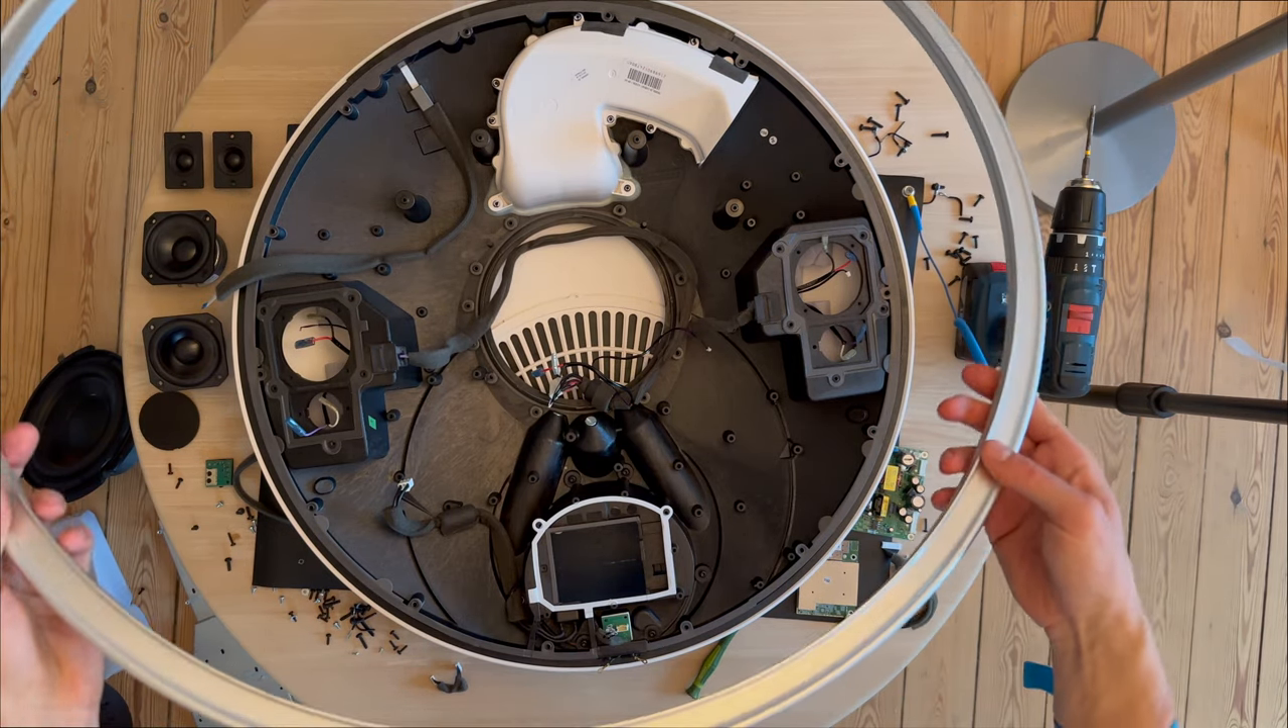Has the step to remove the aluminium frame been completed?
Yes.